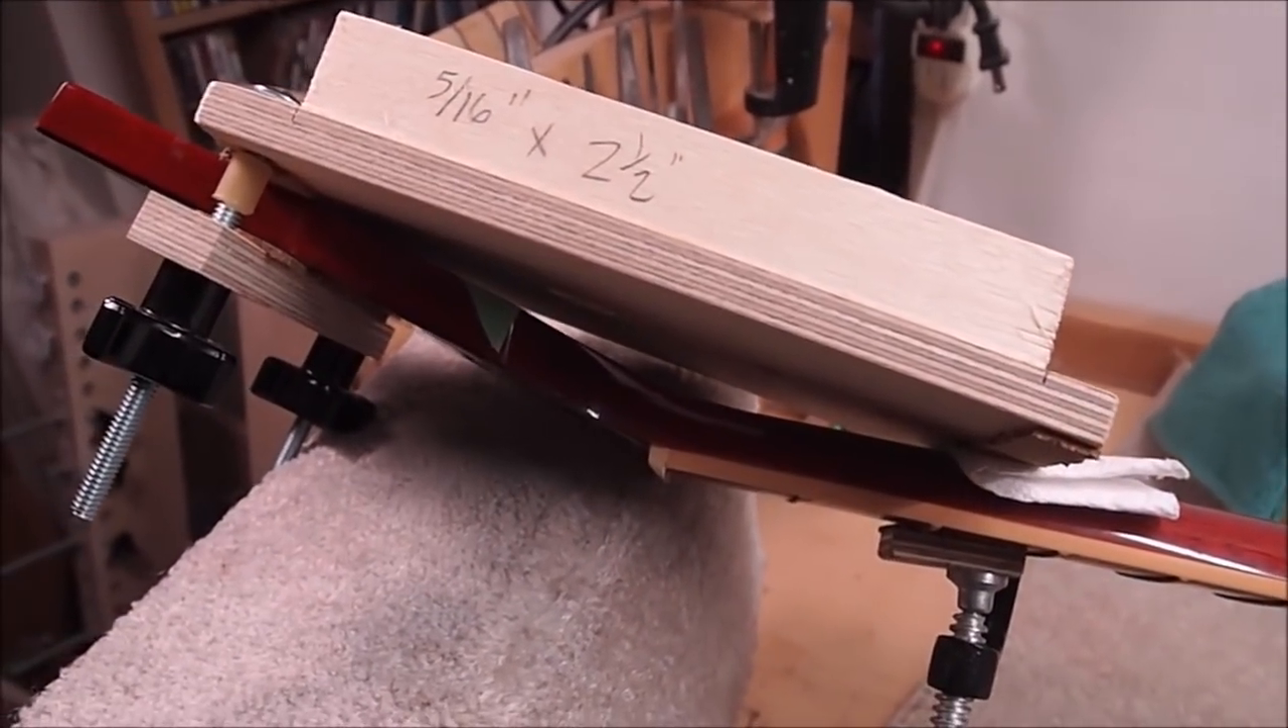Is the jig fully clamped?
Yes.